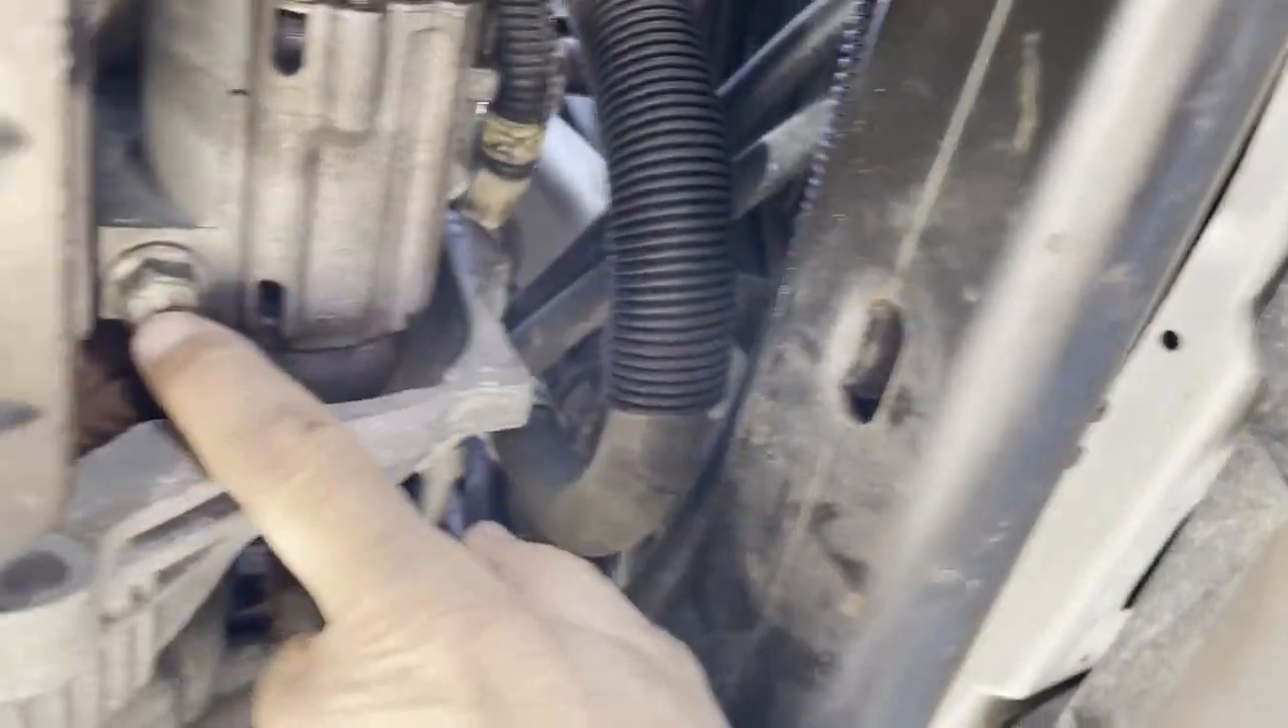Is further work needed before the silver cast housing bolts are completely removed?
Yes.